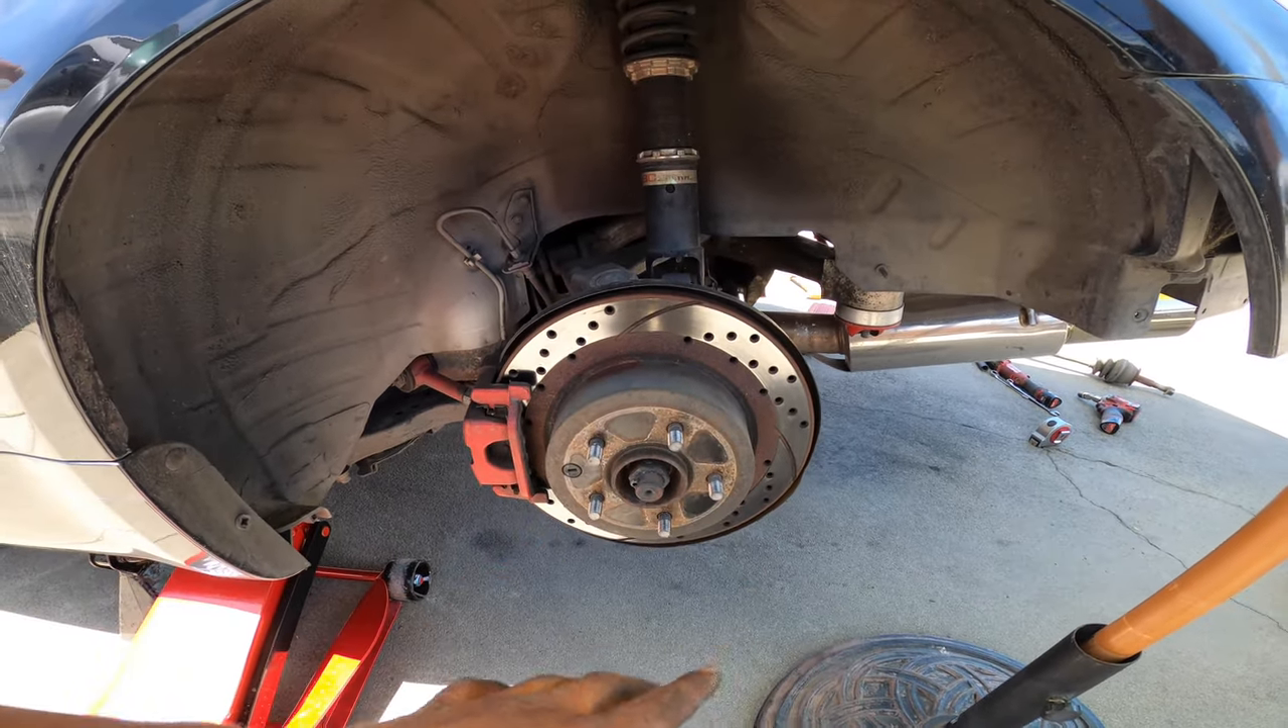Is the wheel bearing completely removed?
No.